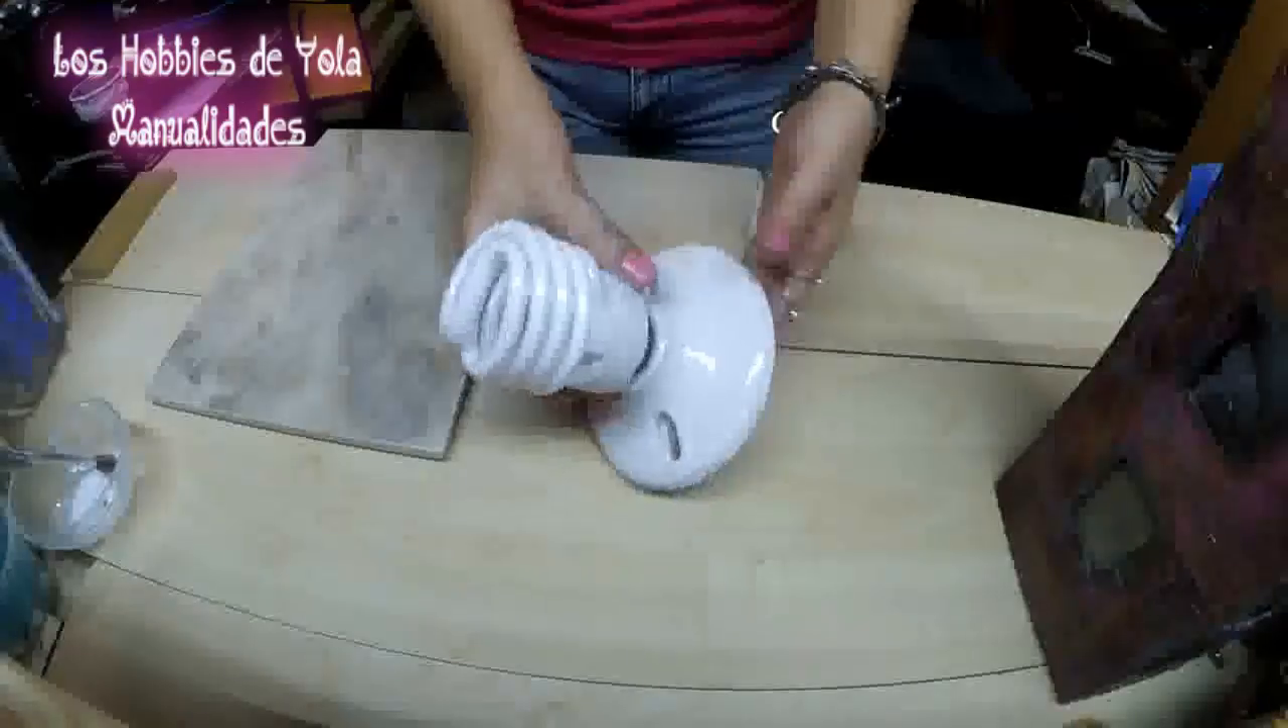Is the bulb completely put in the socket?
Yes.